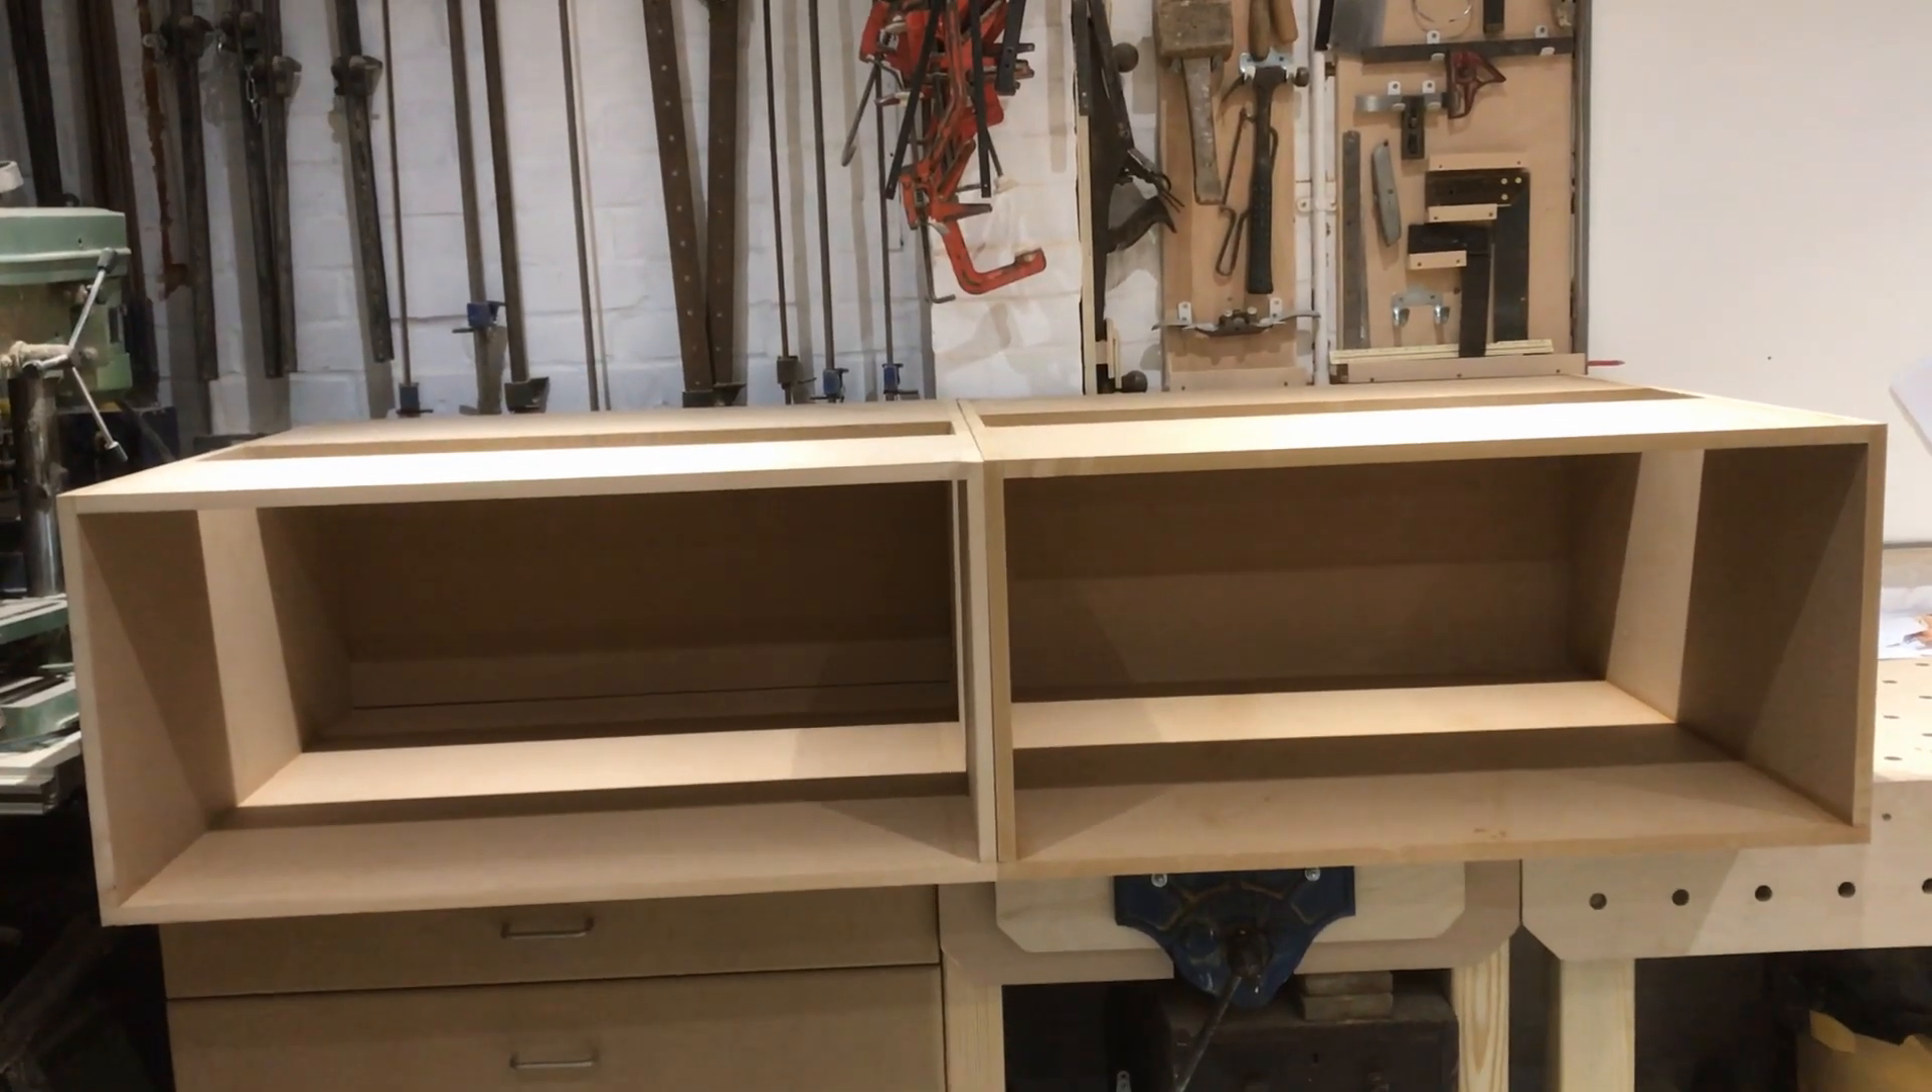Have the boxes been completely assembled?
Yes.